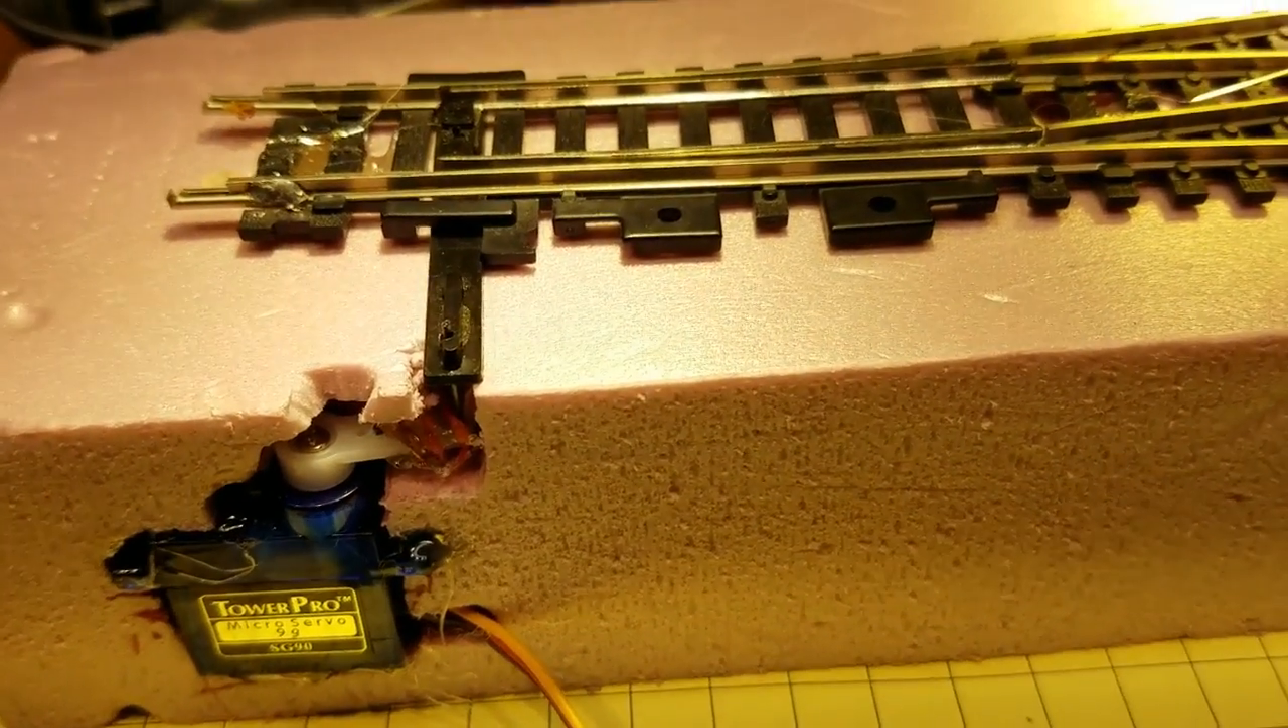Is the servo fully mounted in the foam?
Yes.